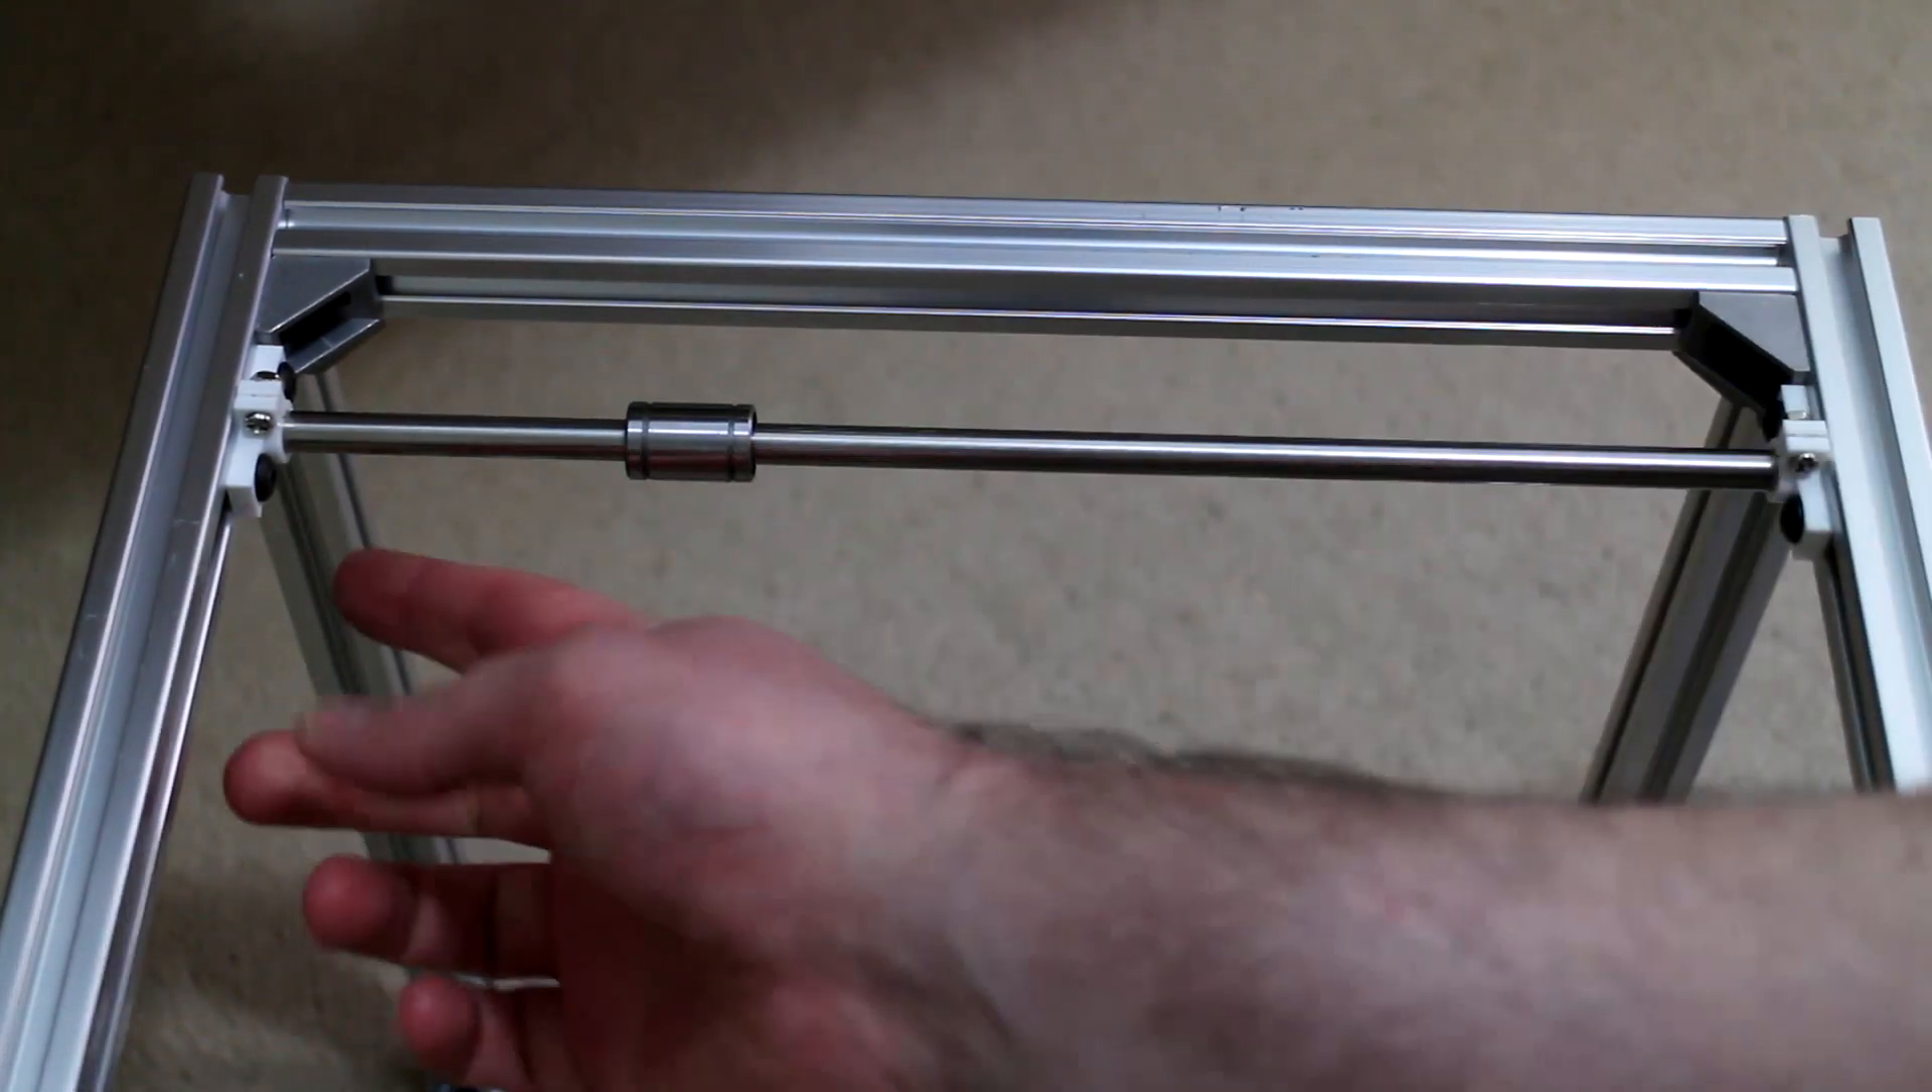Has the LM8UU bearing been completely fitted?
Yes.